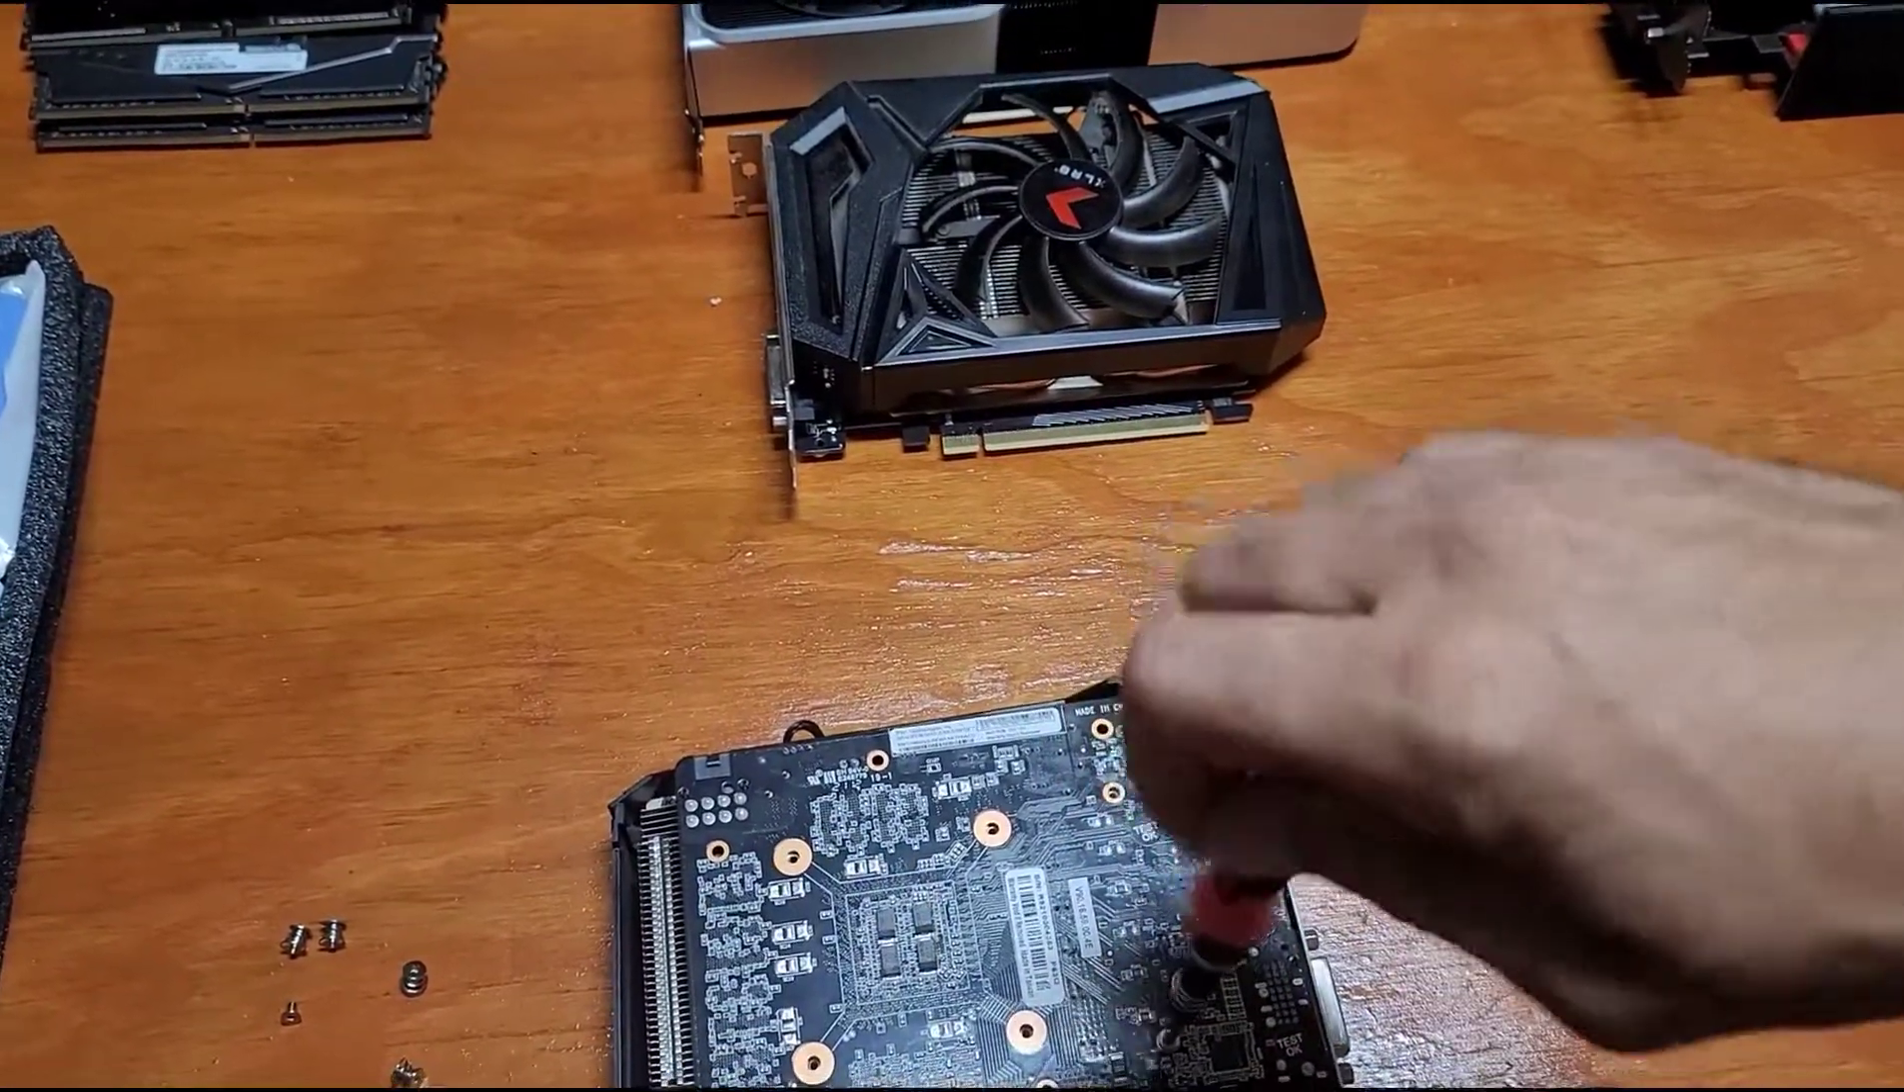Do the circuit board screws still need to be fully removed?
Yes.